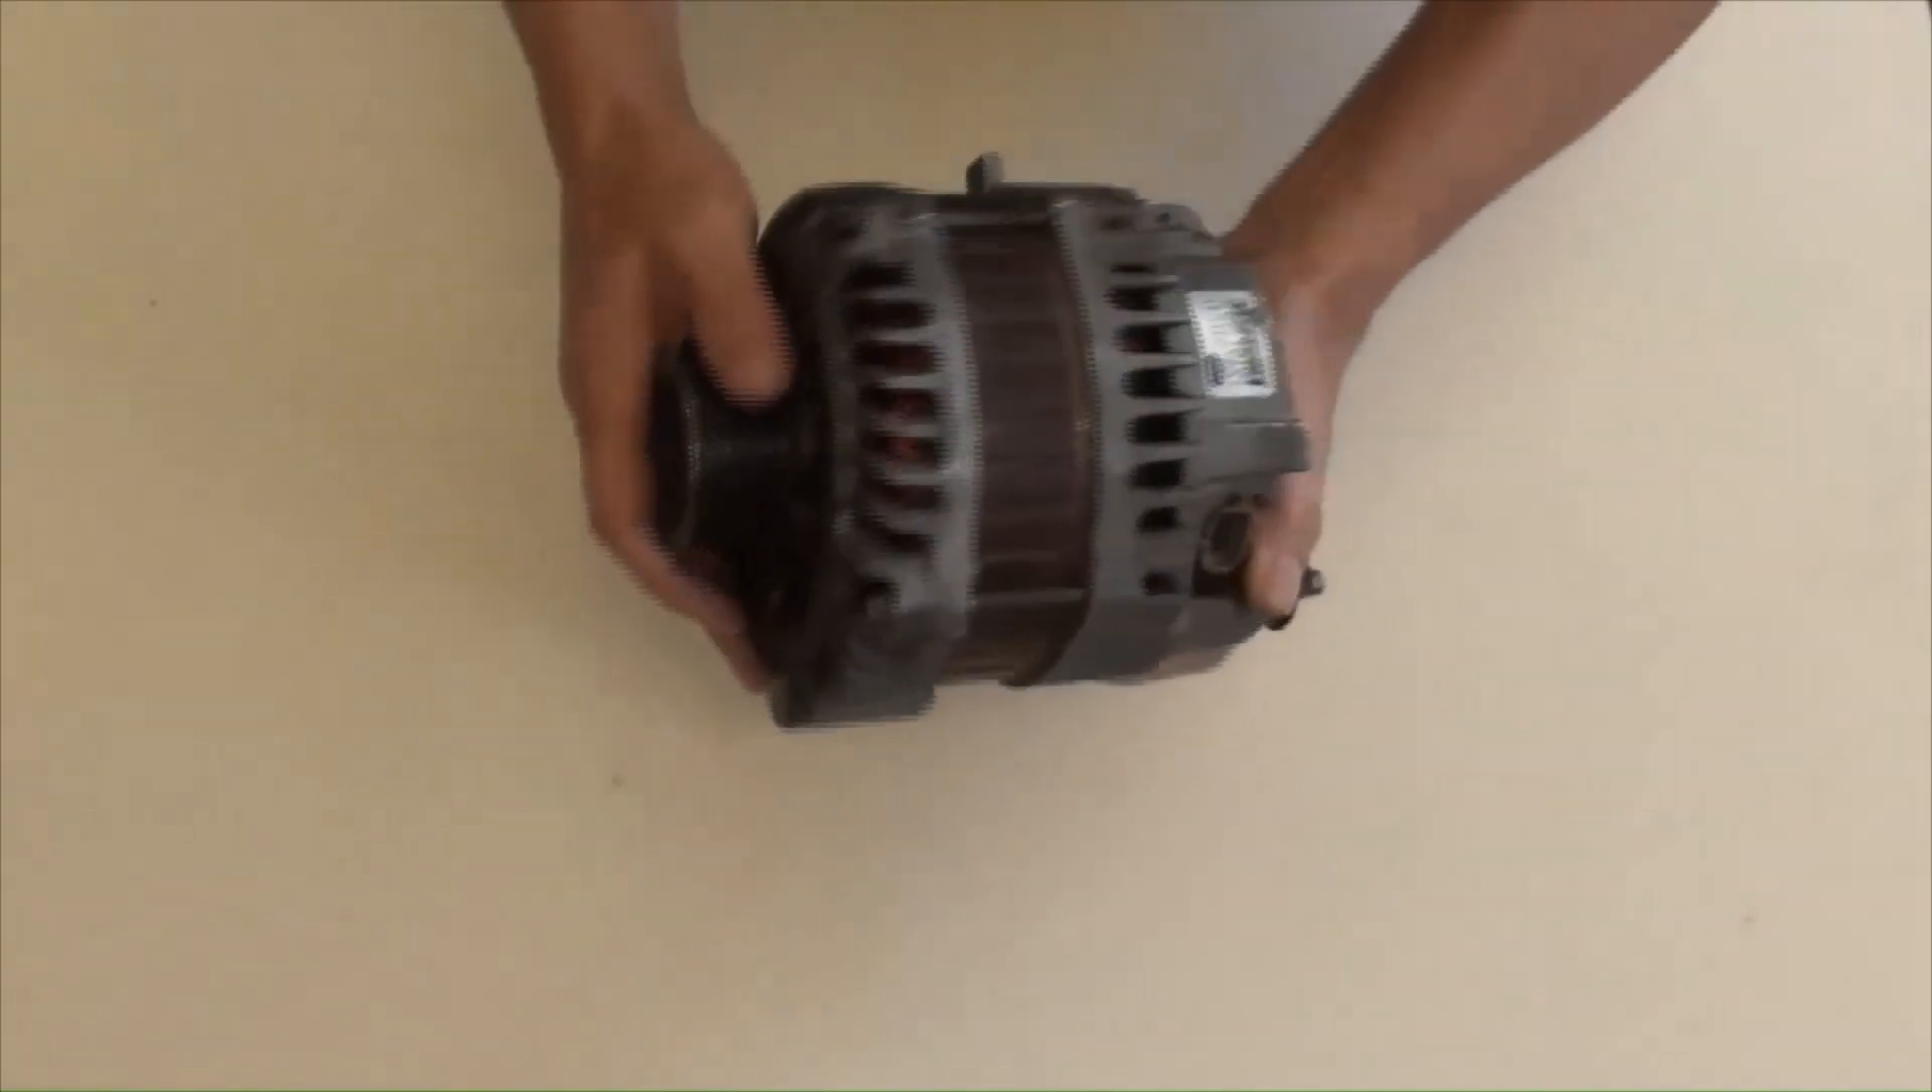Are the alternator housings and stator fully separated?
No.